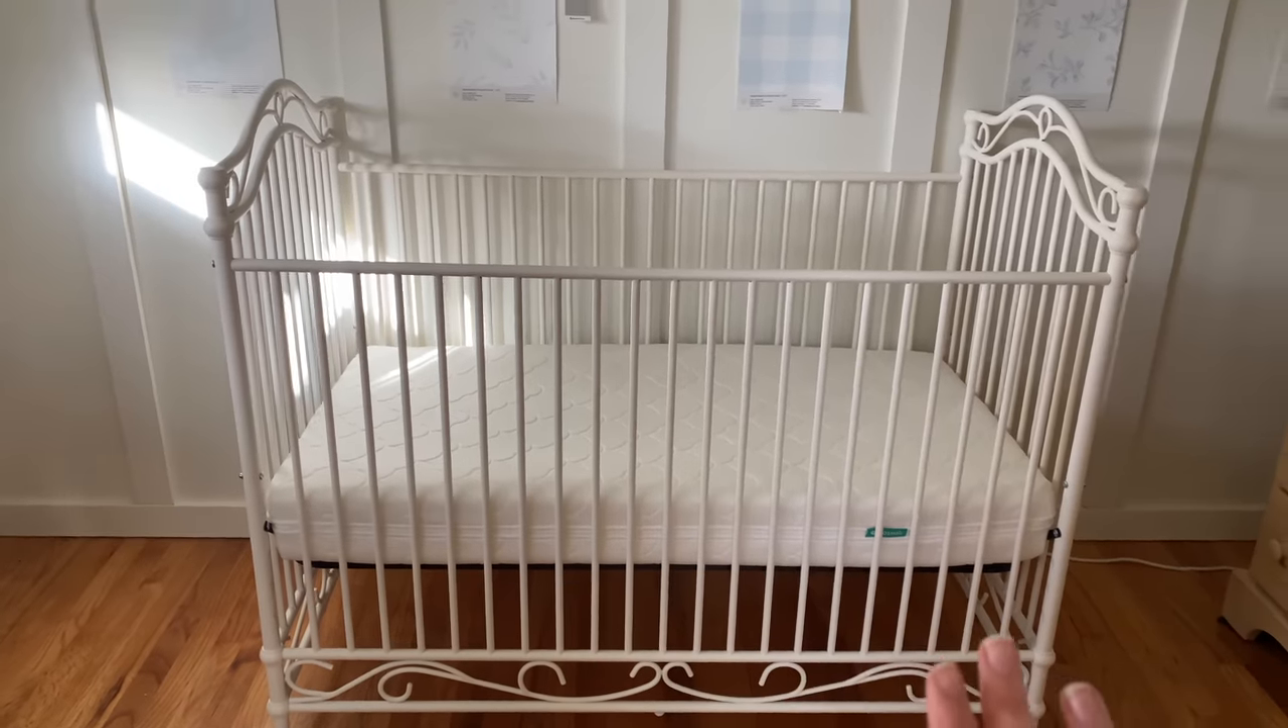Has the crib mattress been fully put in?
Yes.